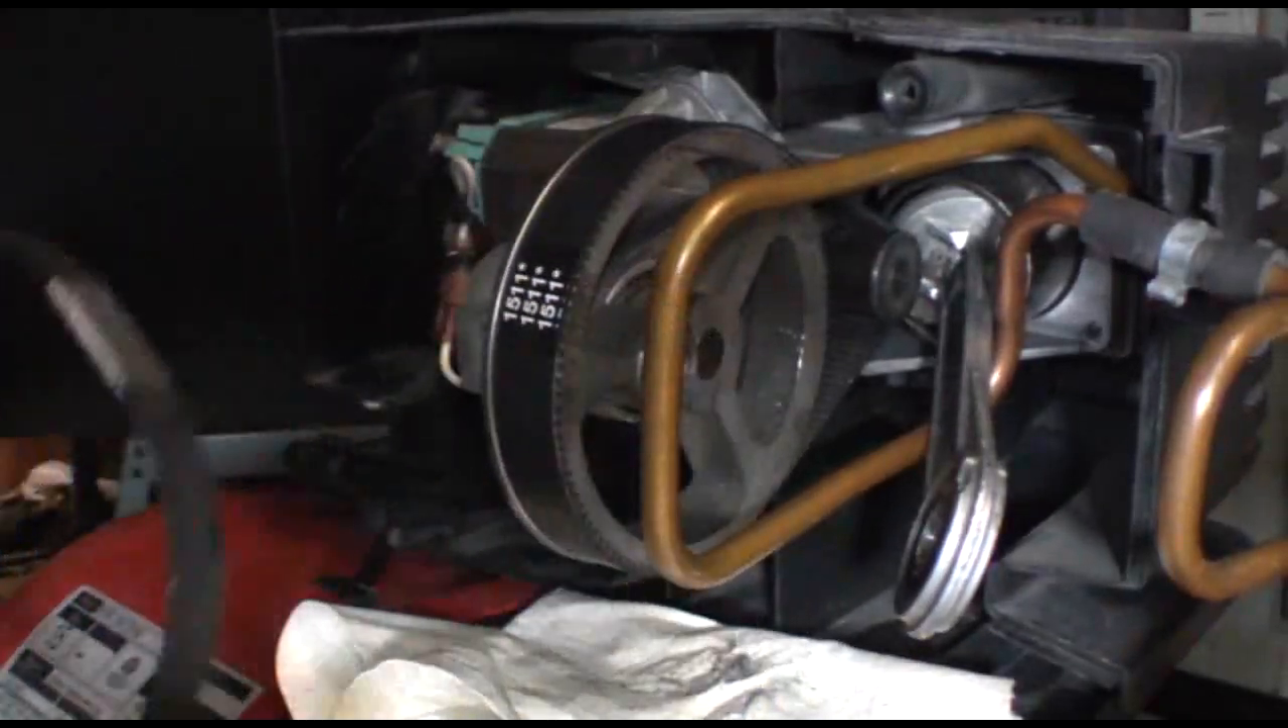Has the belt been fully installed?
Yes.